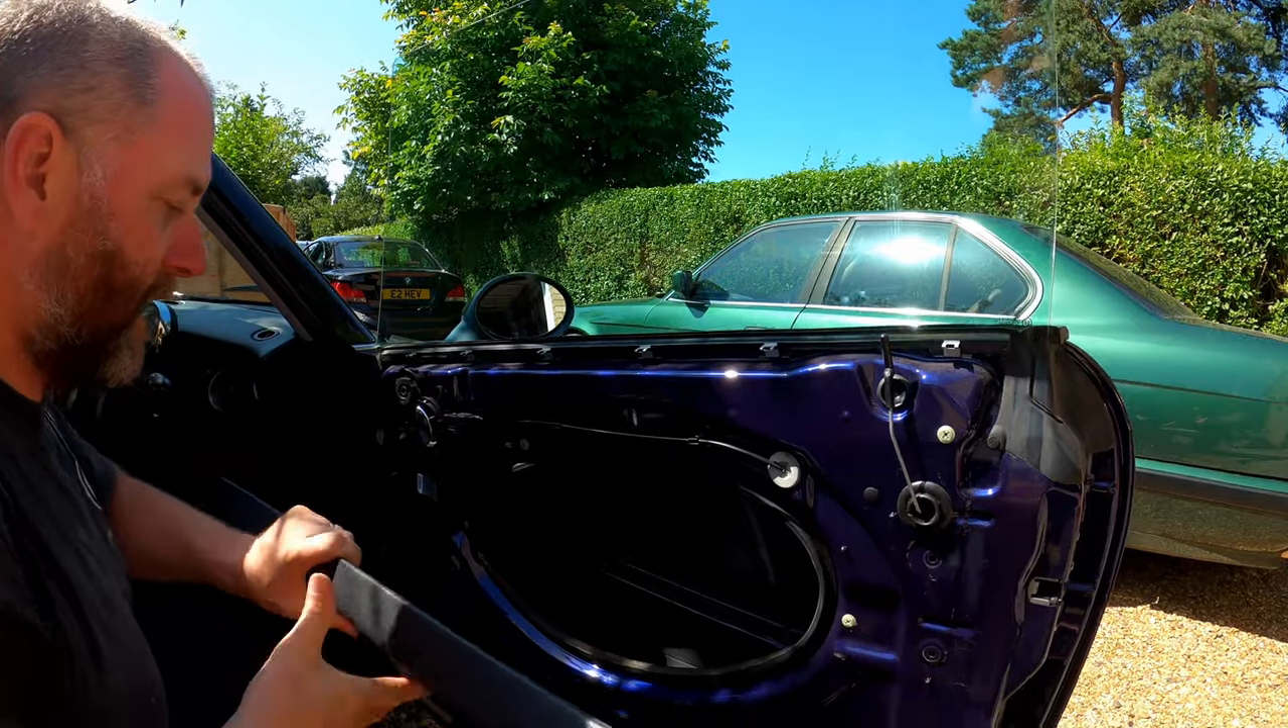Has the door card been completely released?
Yes.